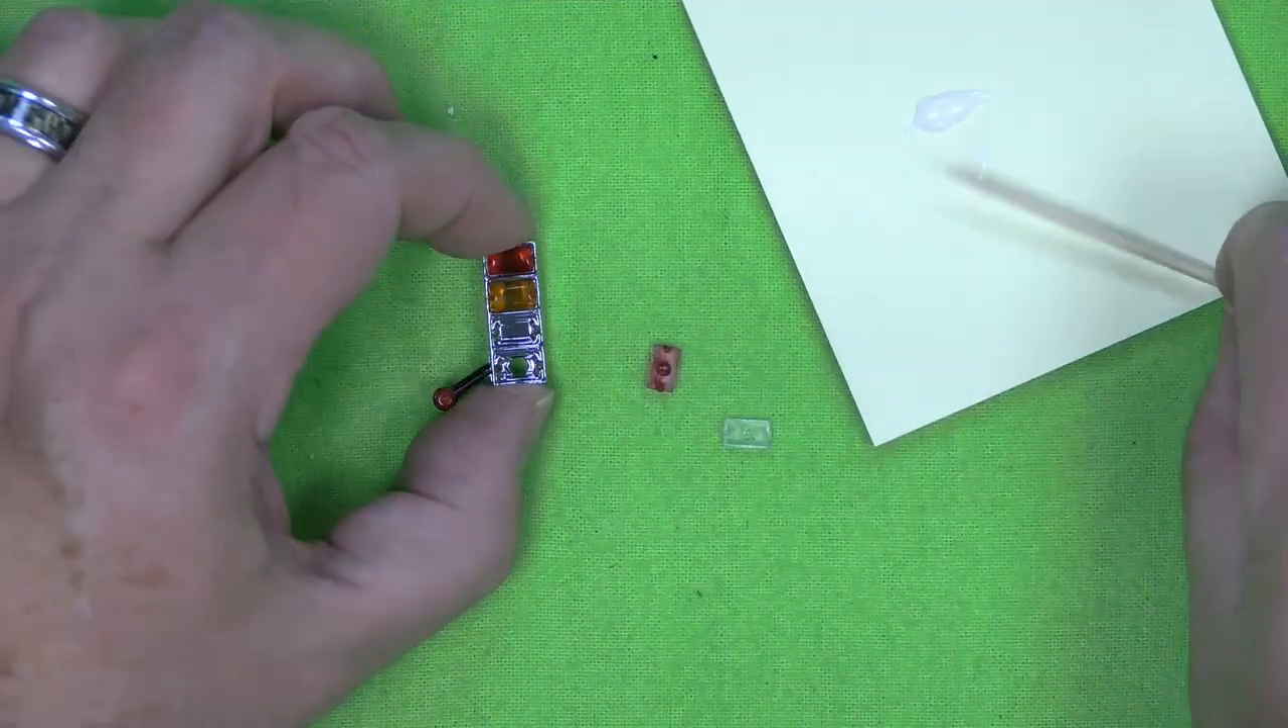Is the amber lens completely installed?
Yes.